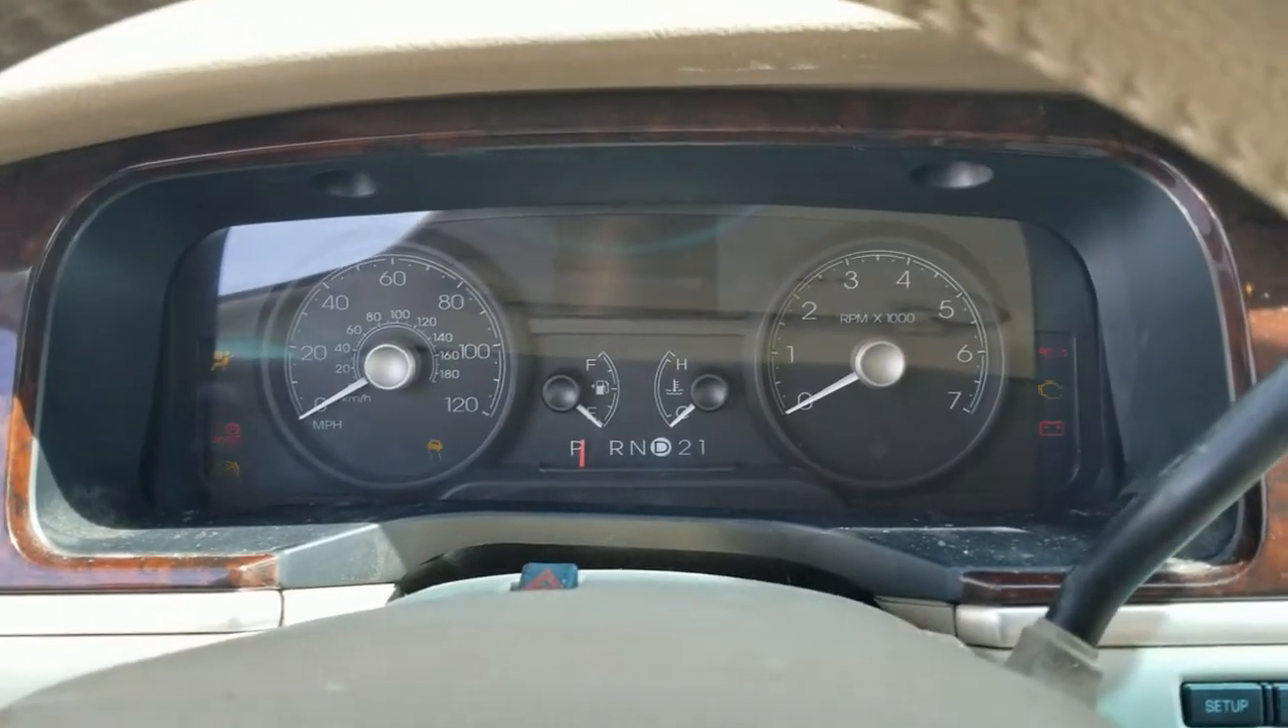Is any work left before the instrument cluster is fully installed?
No.